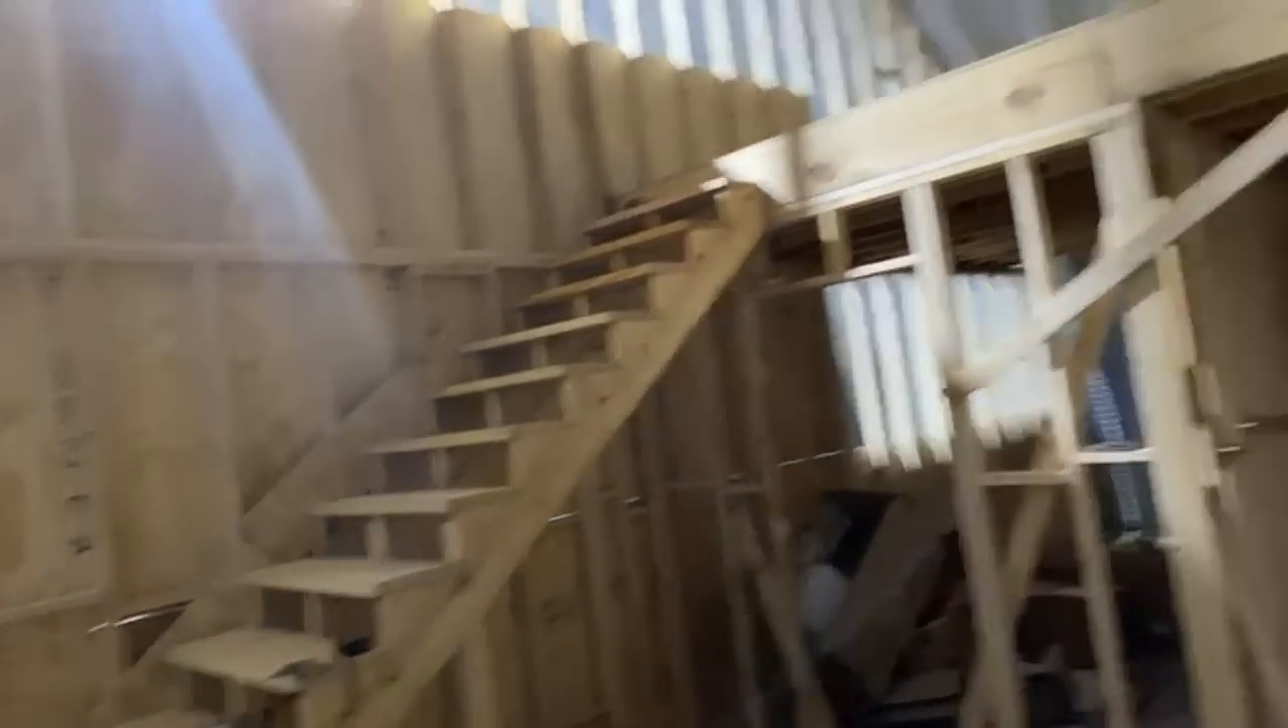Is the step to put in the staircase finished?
Yes.